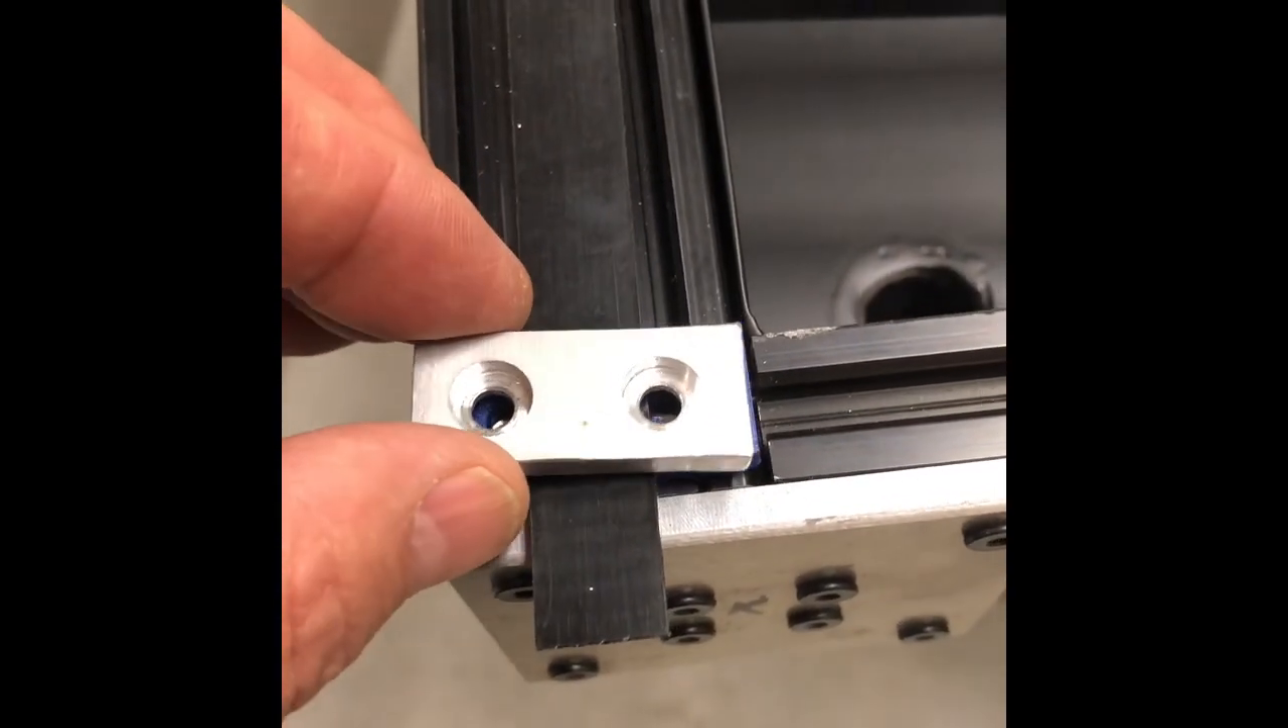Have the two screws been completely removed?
Yes.